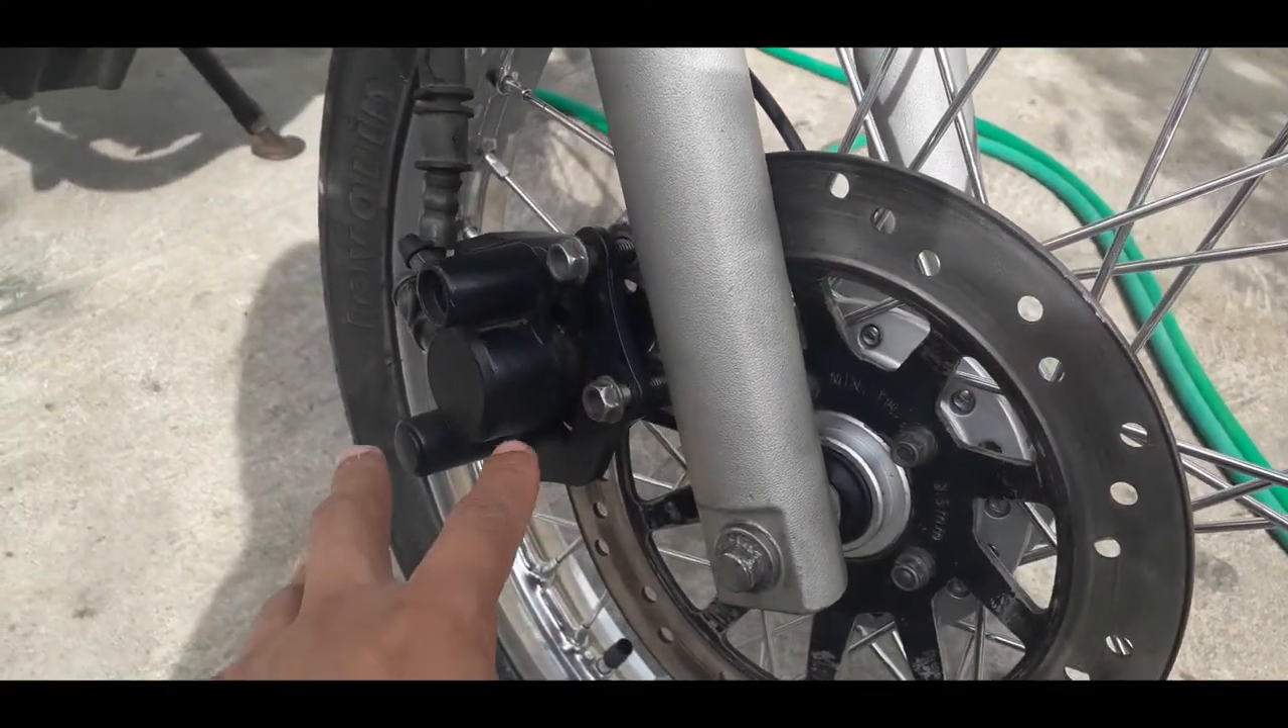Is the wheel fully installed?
Yes.